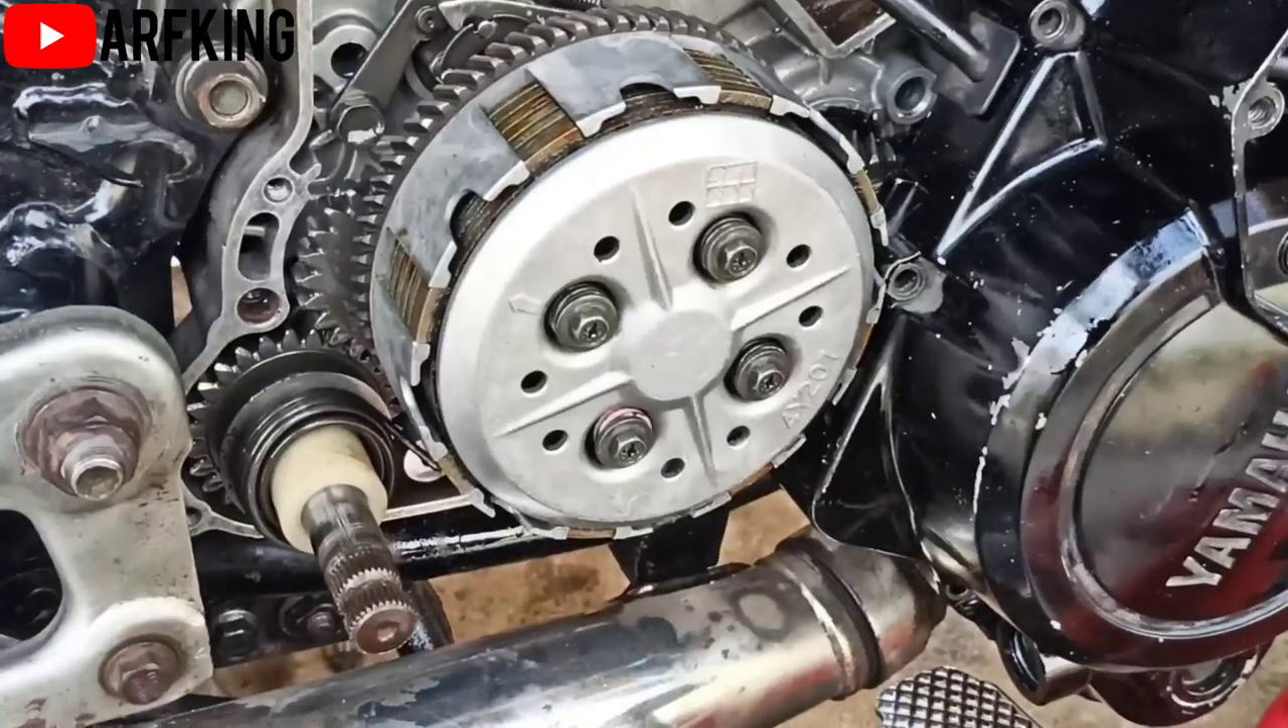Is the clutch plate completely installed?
Yes.